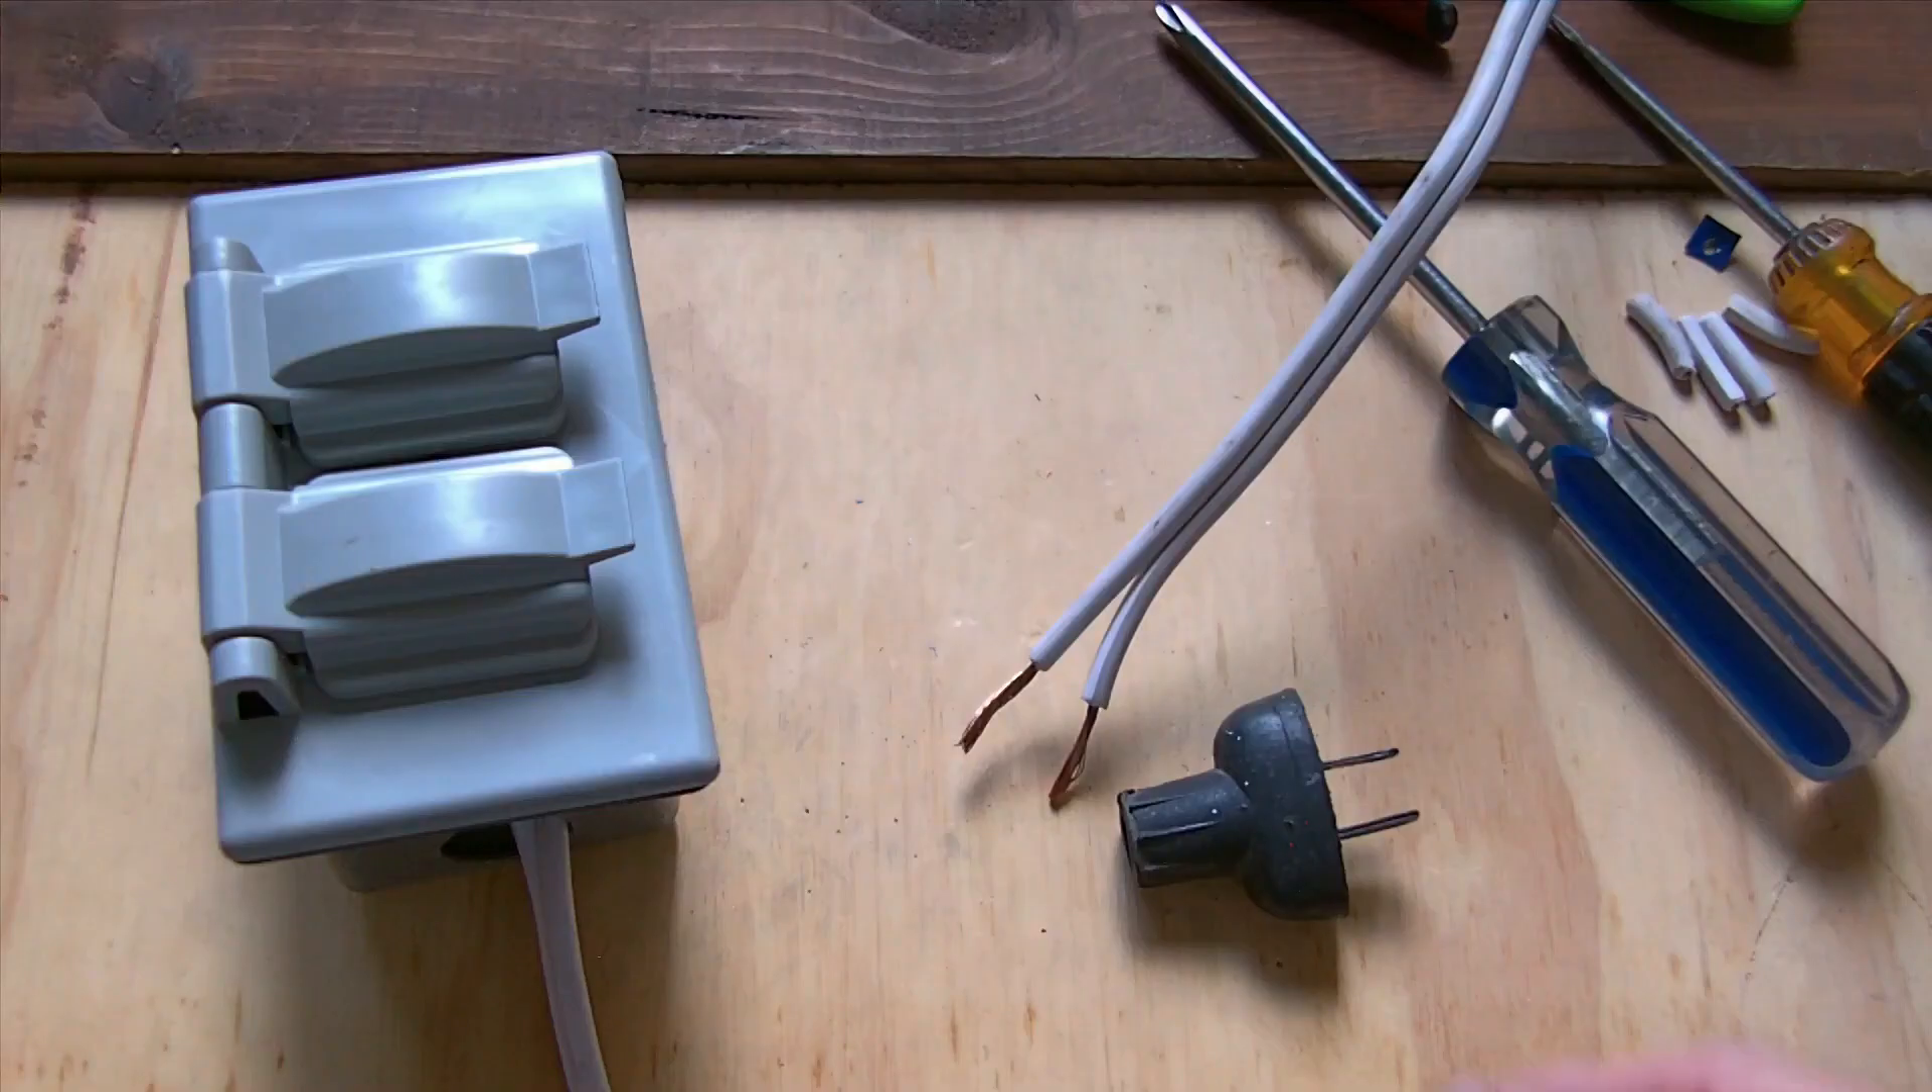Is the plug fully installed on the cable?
No.